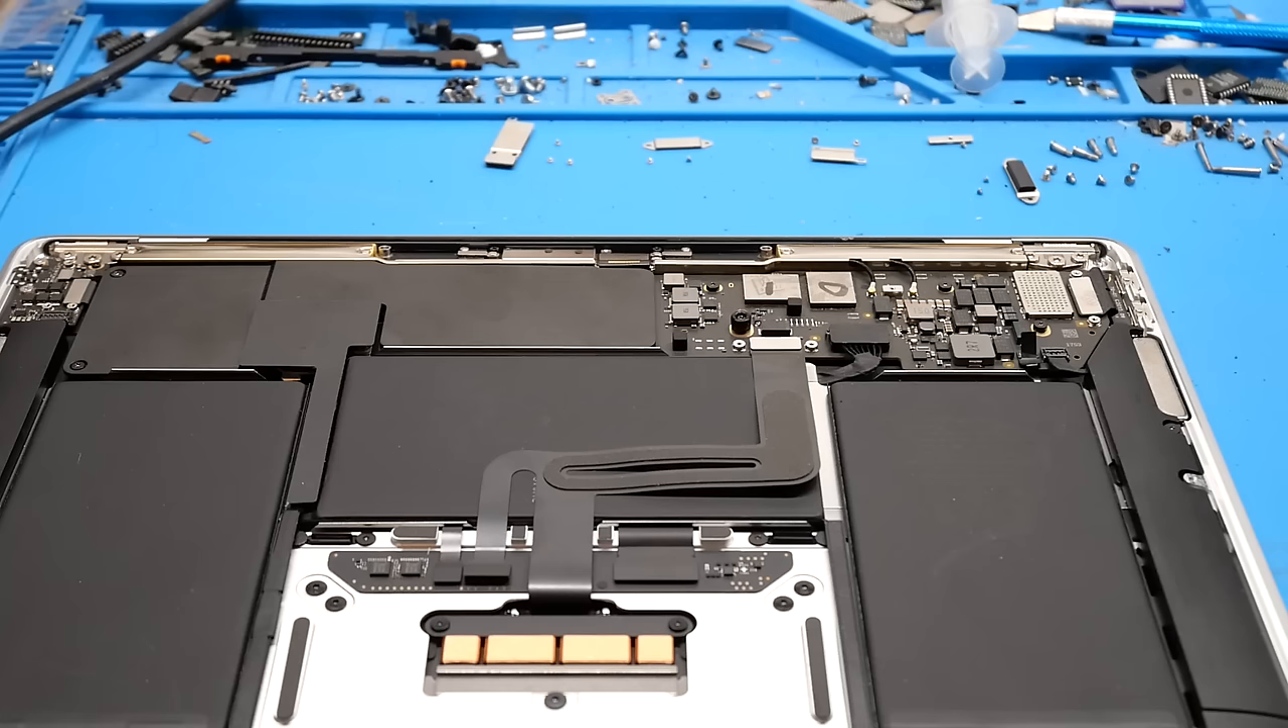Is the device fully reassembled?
No.